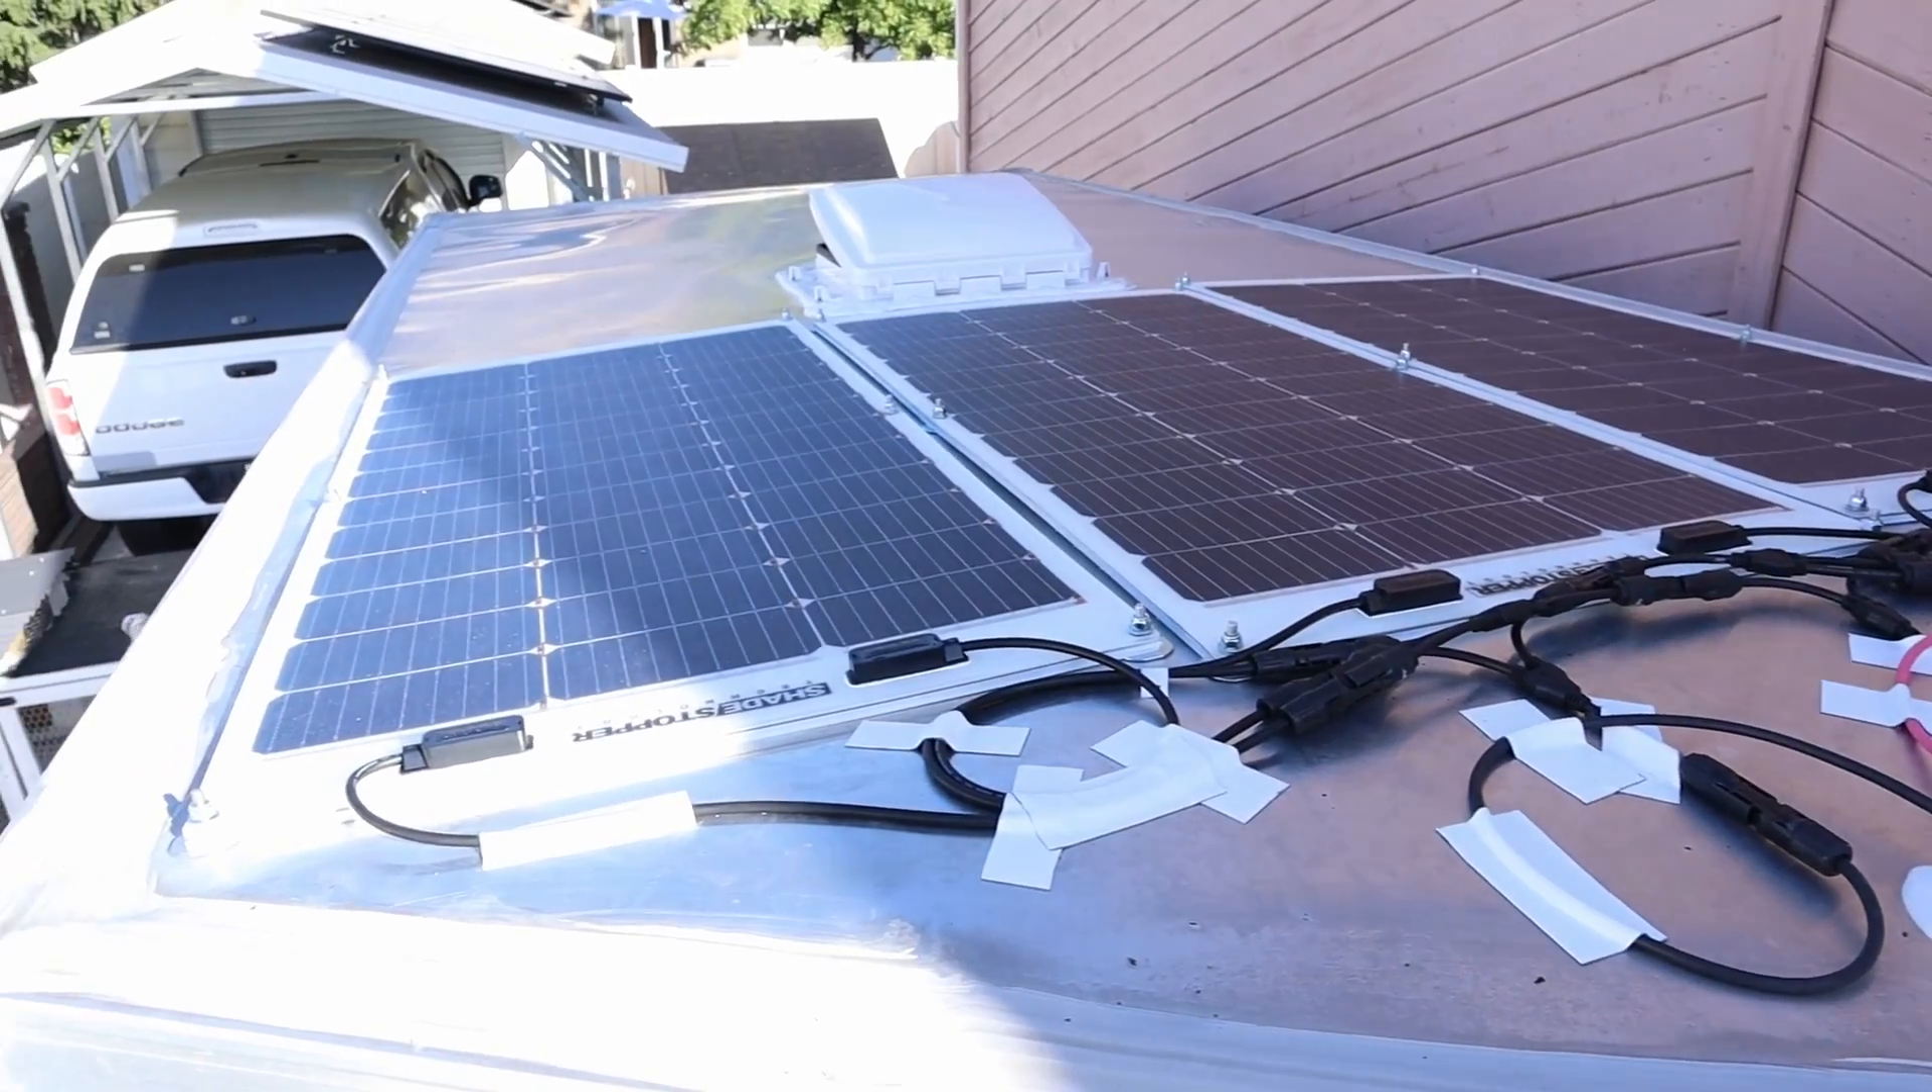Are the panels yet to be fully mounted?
No.